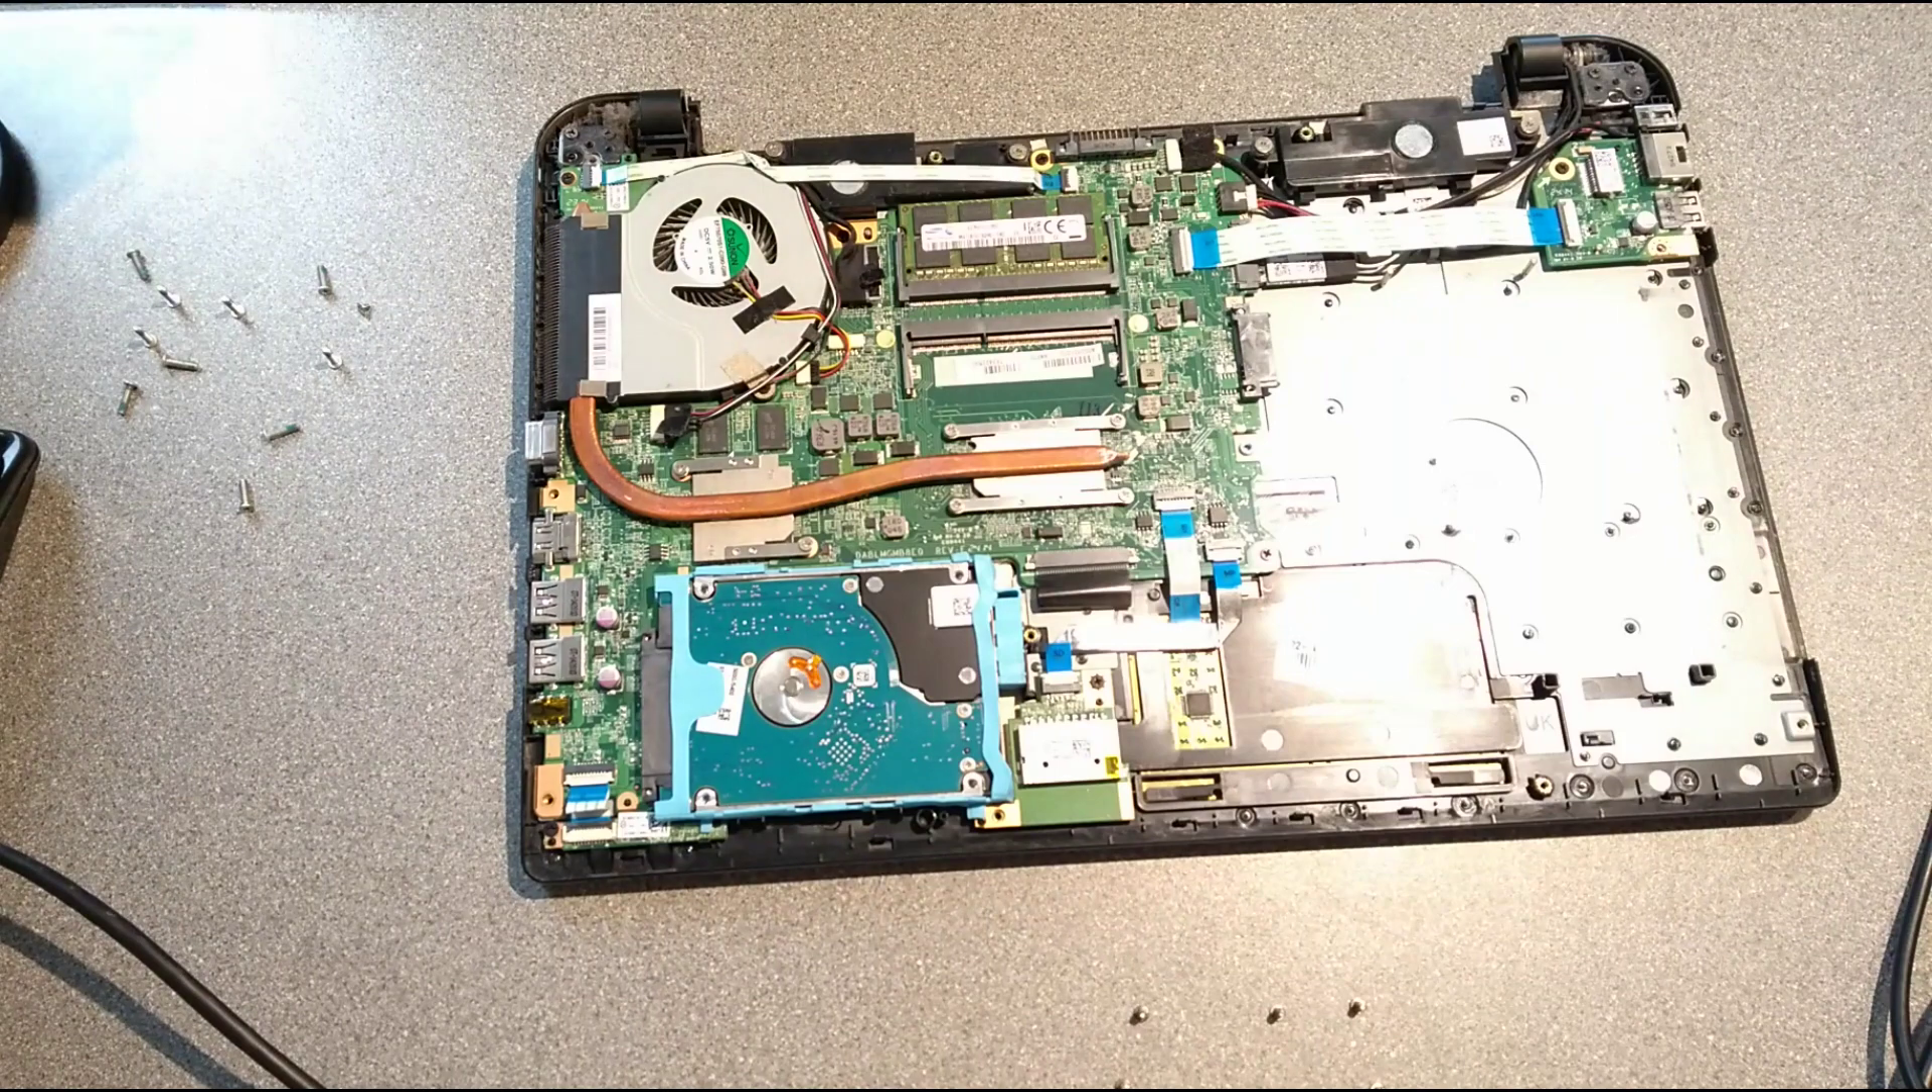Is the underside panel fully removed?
Yes.